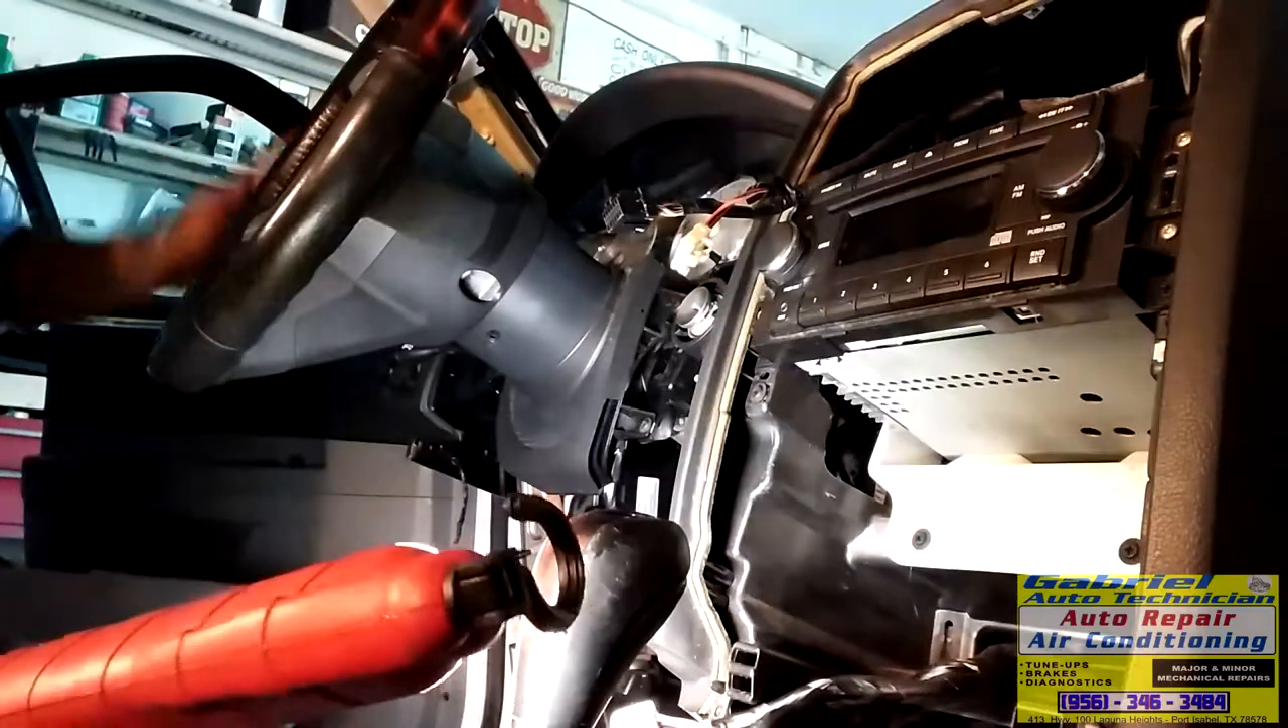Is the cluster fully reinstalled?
No.